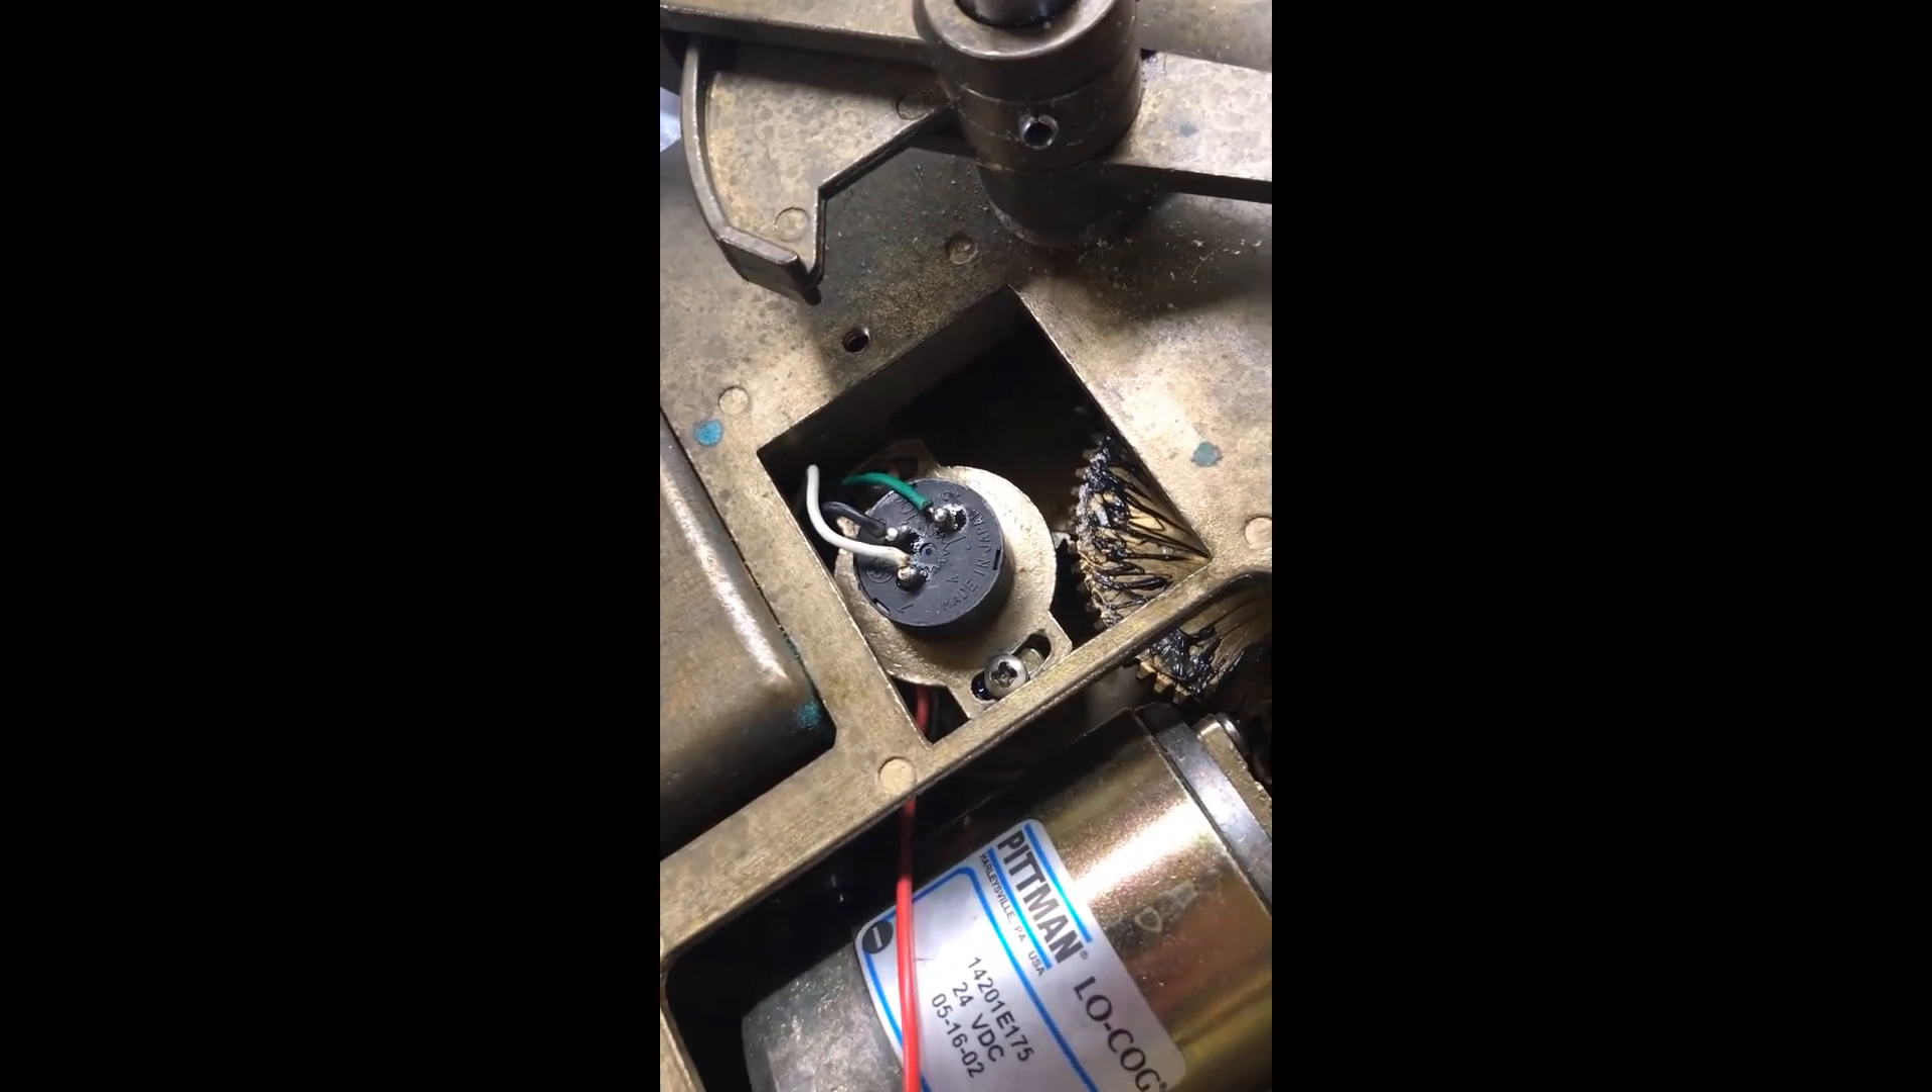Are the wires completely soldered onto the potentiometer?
Yes.